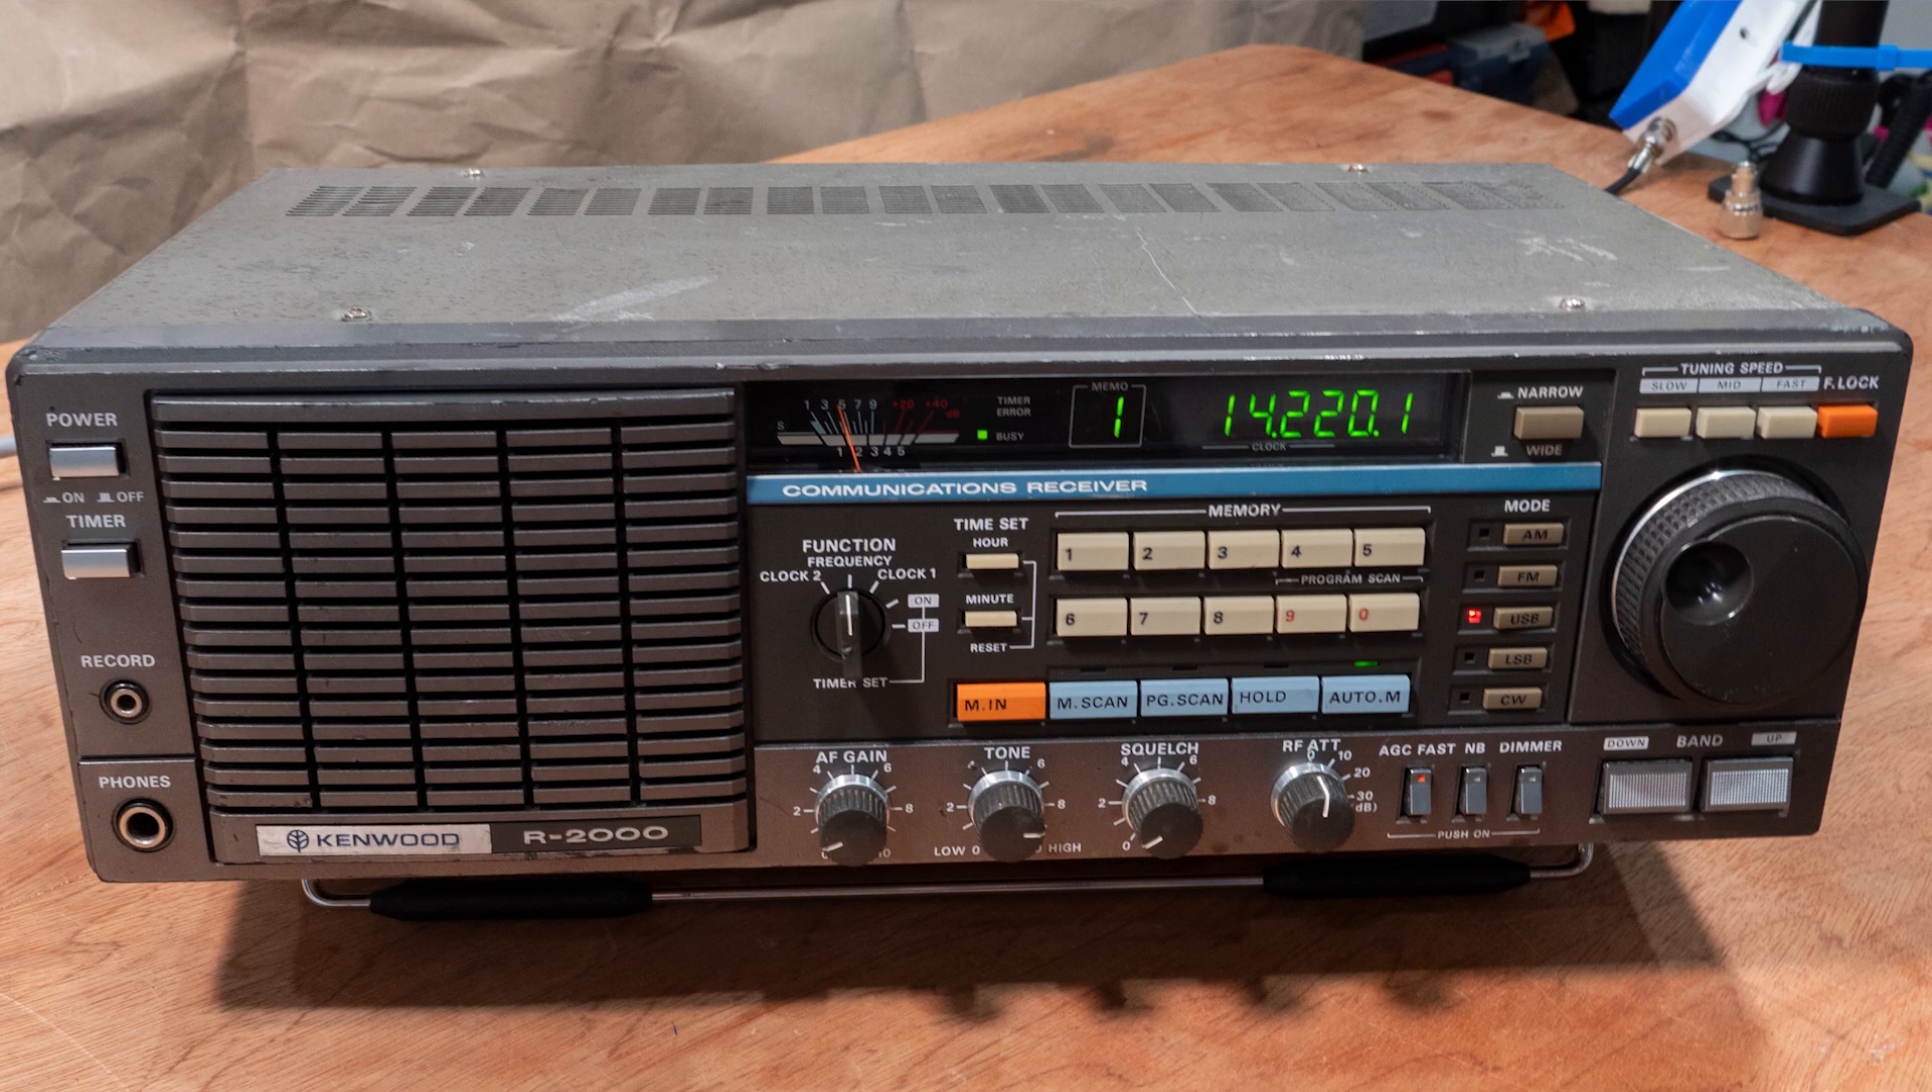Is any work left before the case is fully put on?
No.